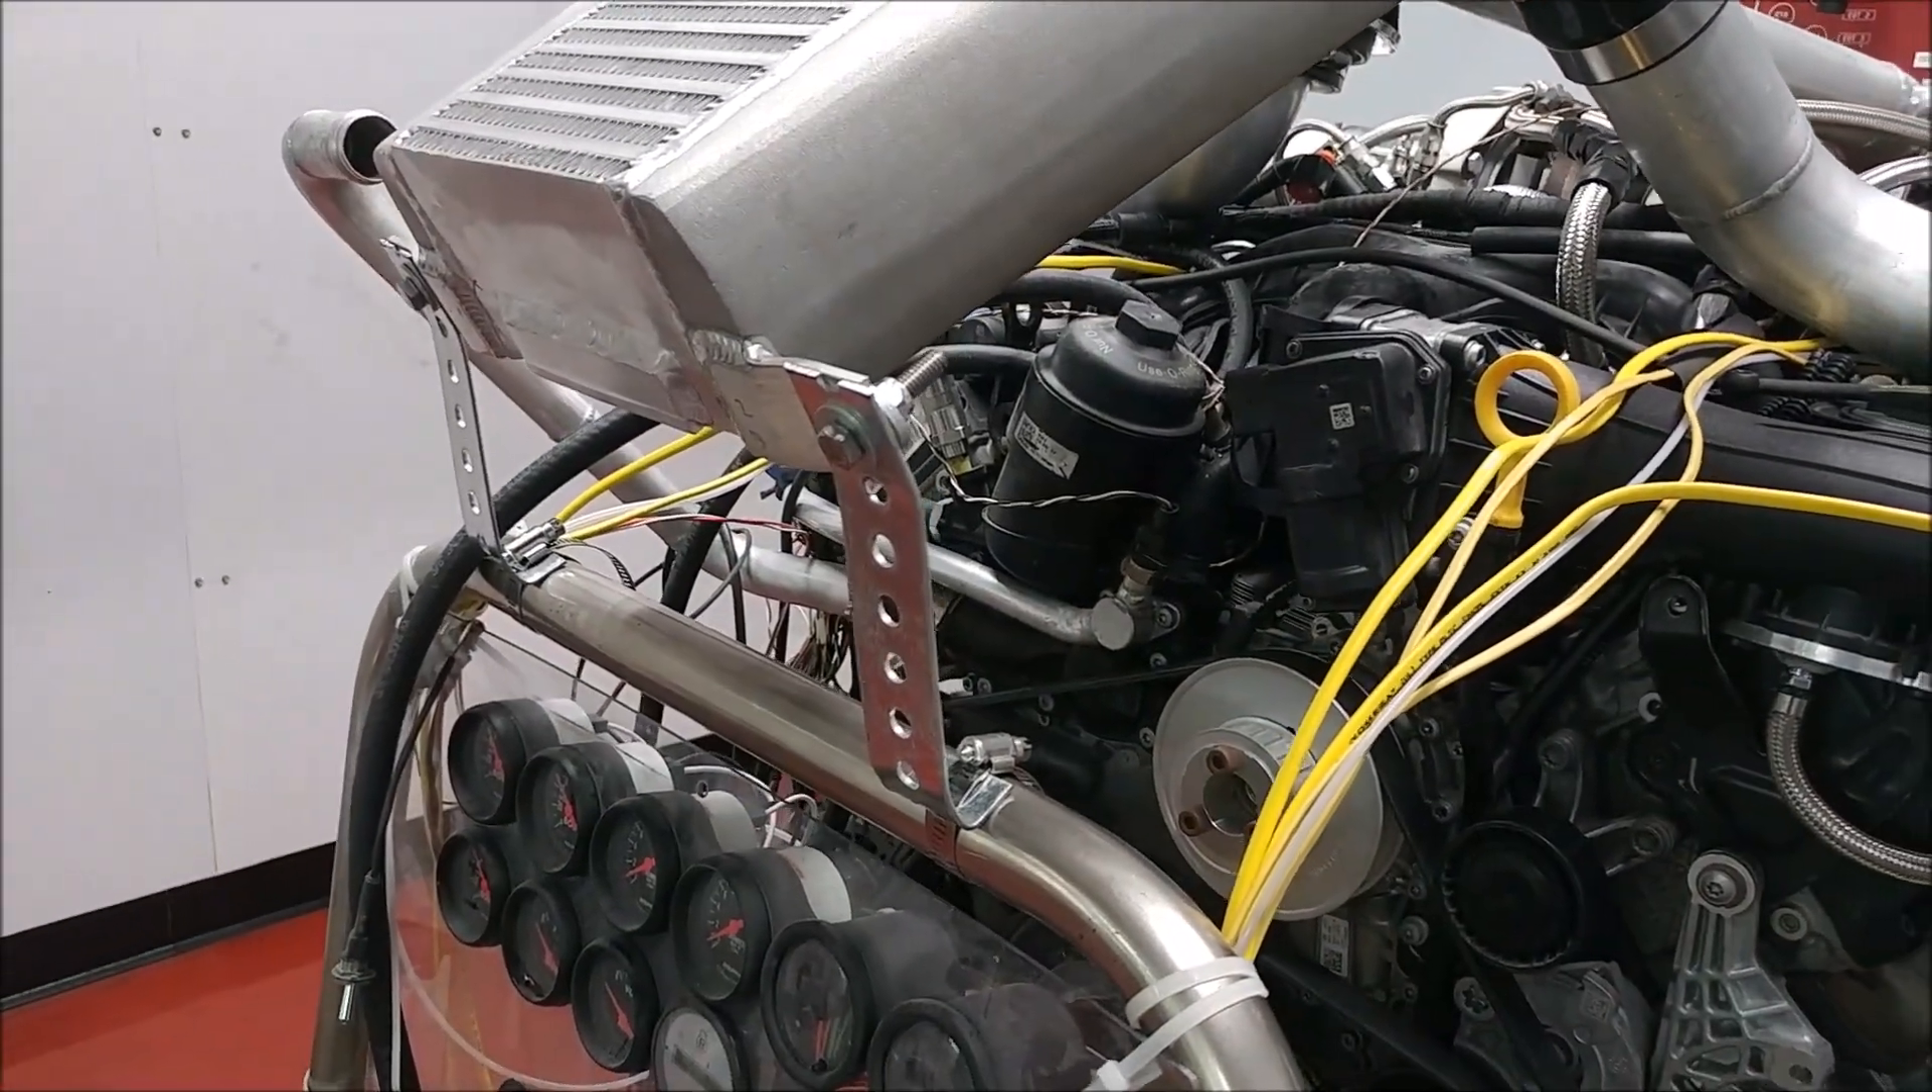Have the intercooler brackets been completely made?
Yes.